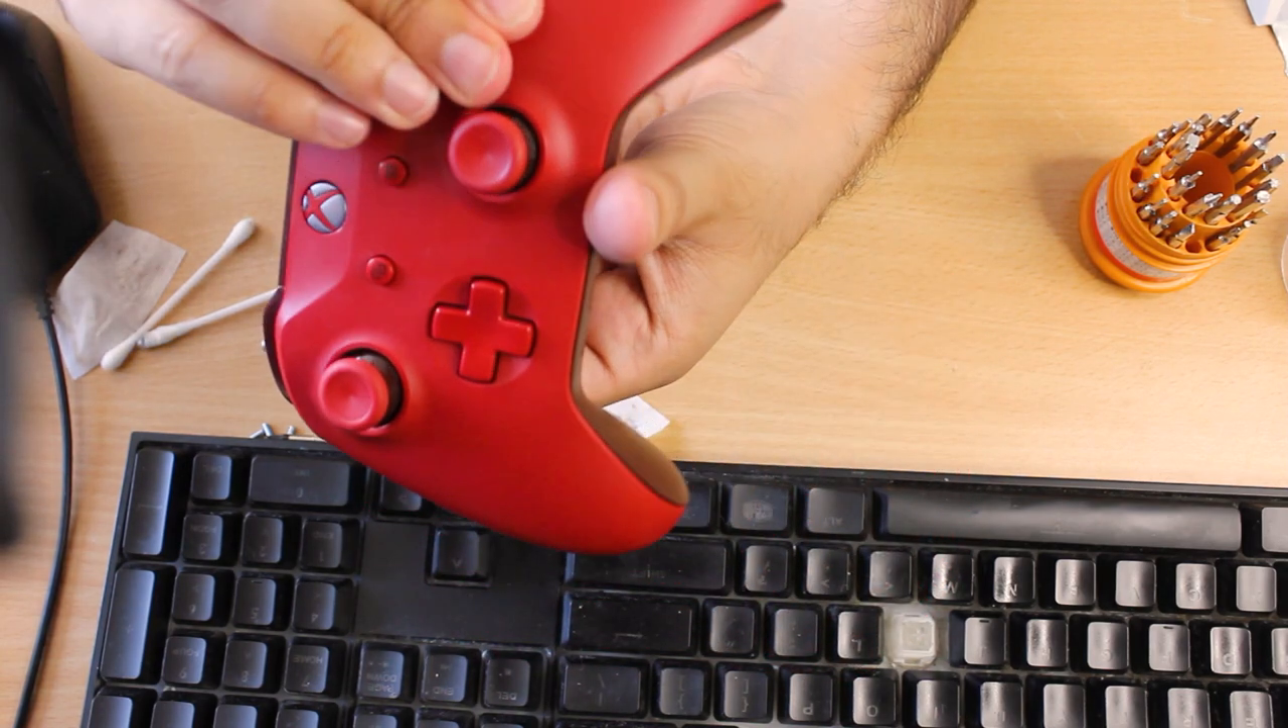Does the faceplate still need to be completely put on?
No.